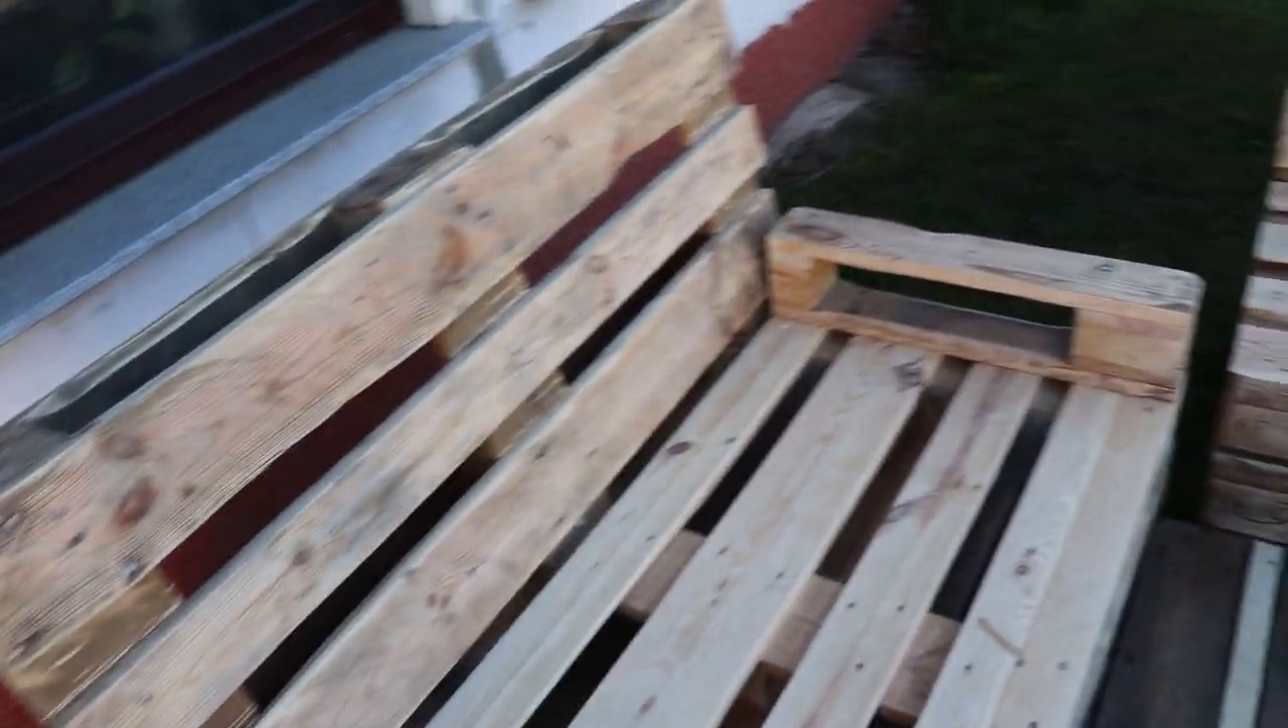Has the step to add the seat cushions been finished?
No.